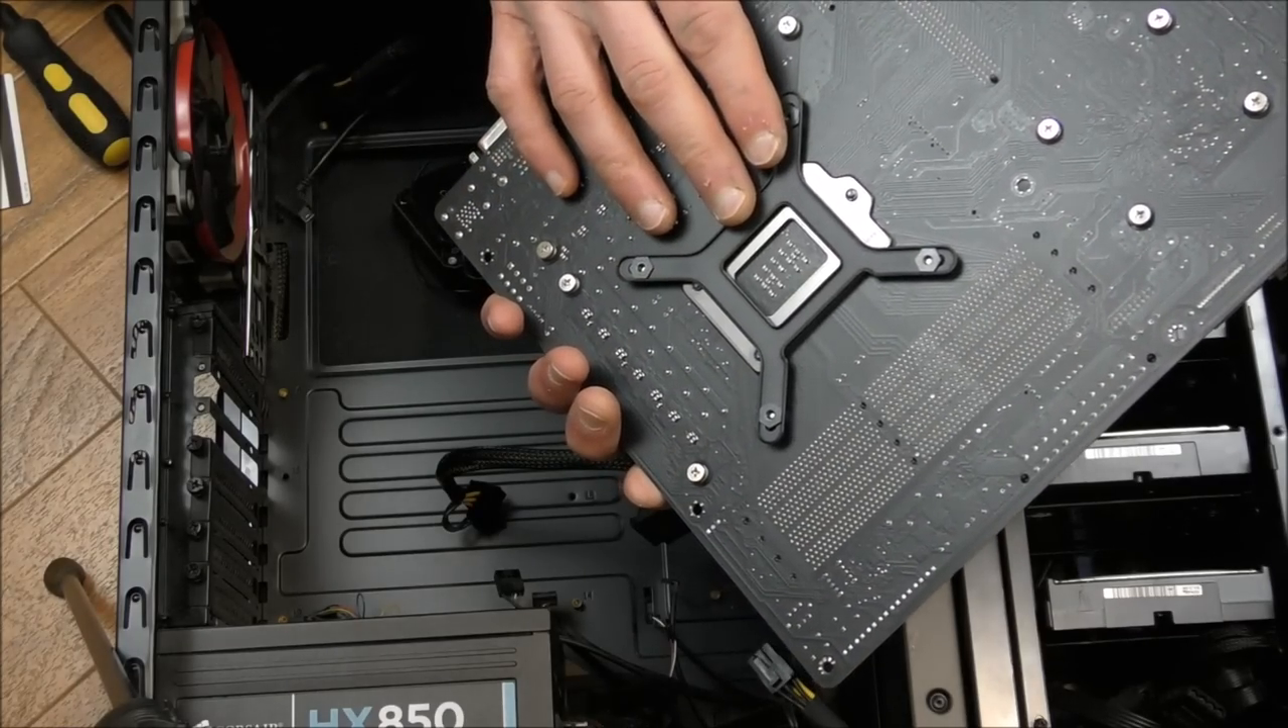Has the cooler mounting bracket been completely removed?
No.